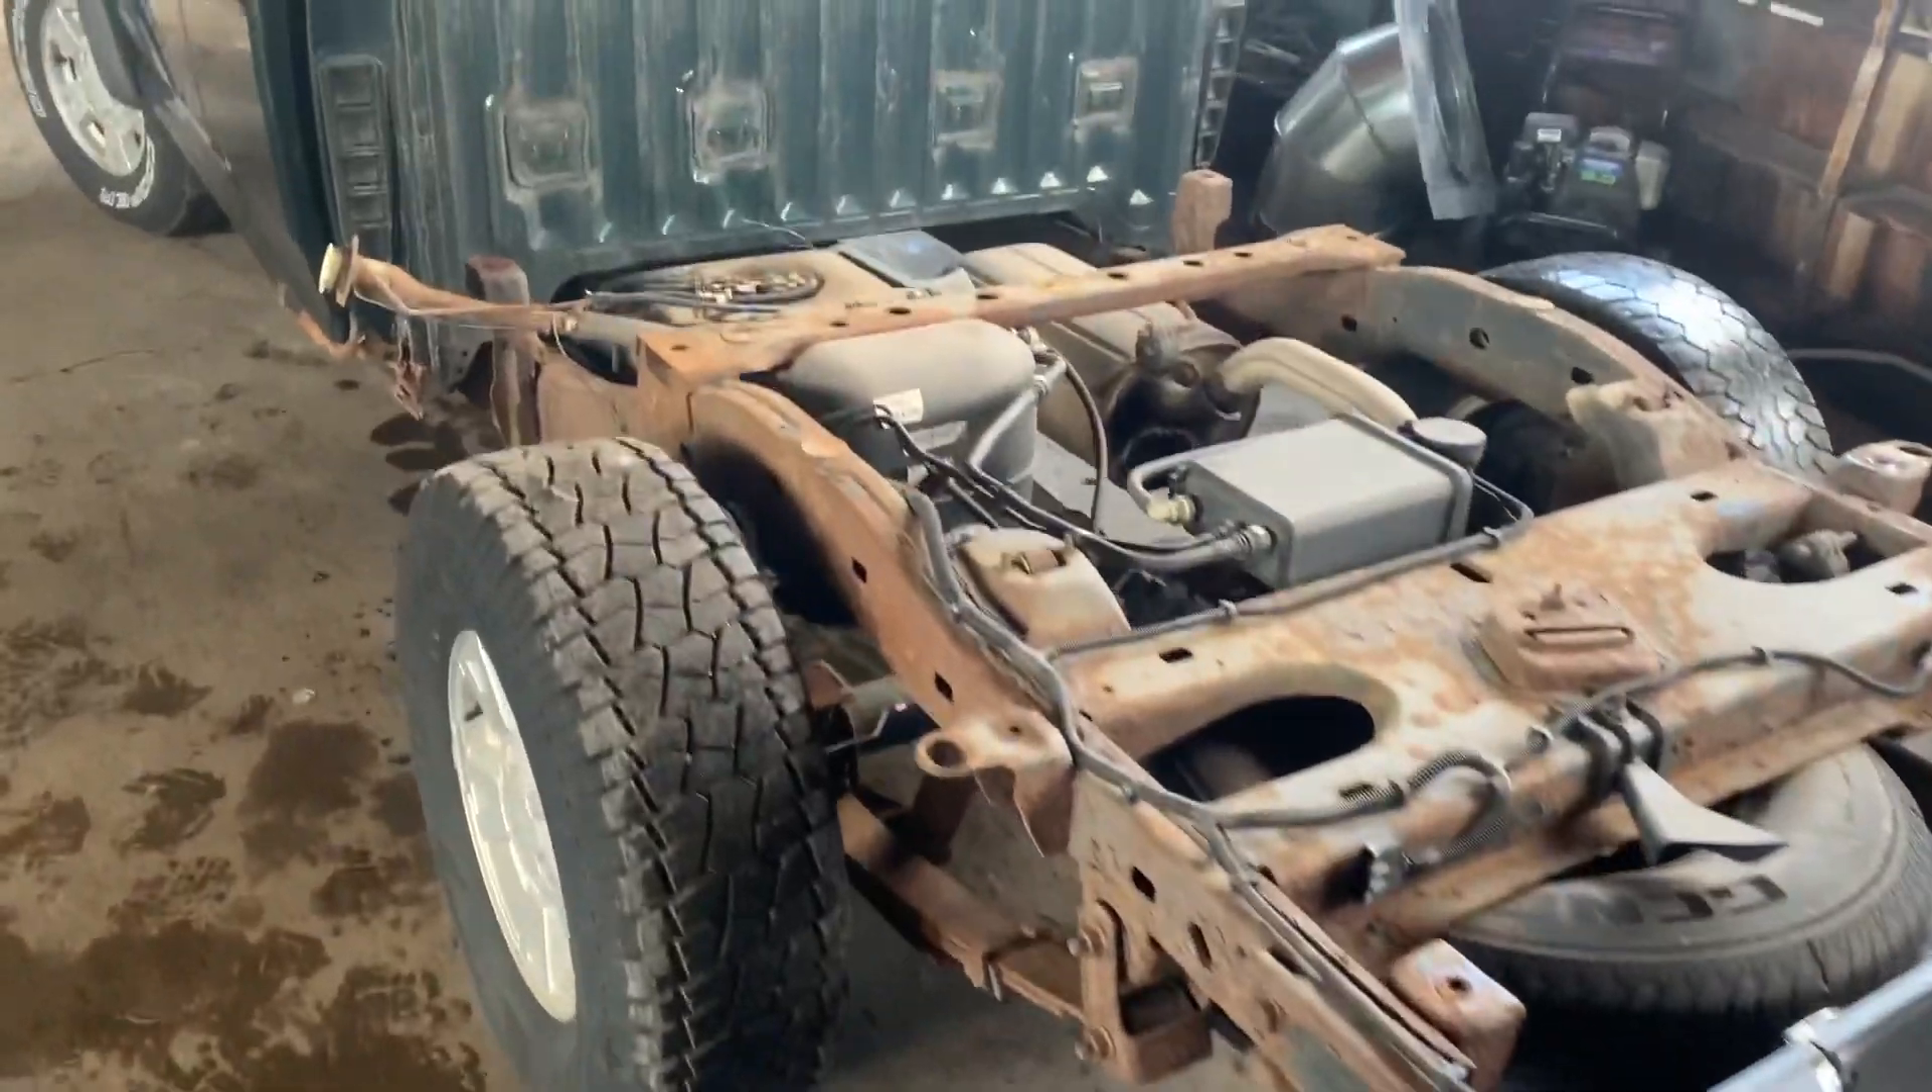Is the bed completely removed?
Yes.